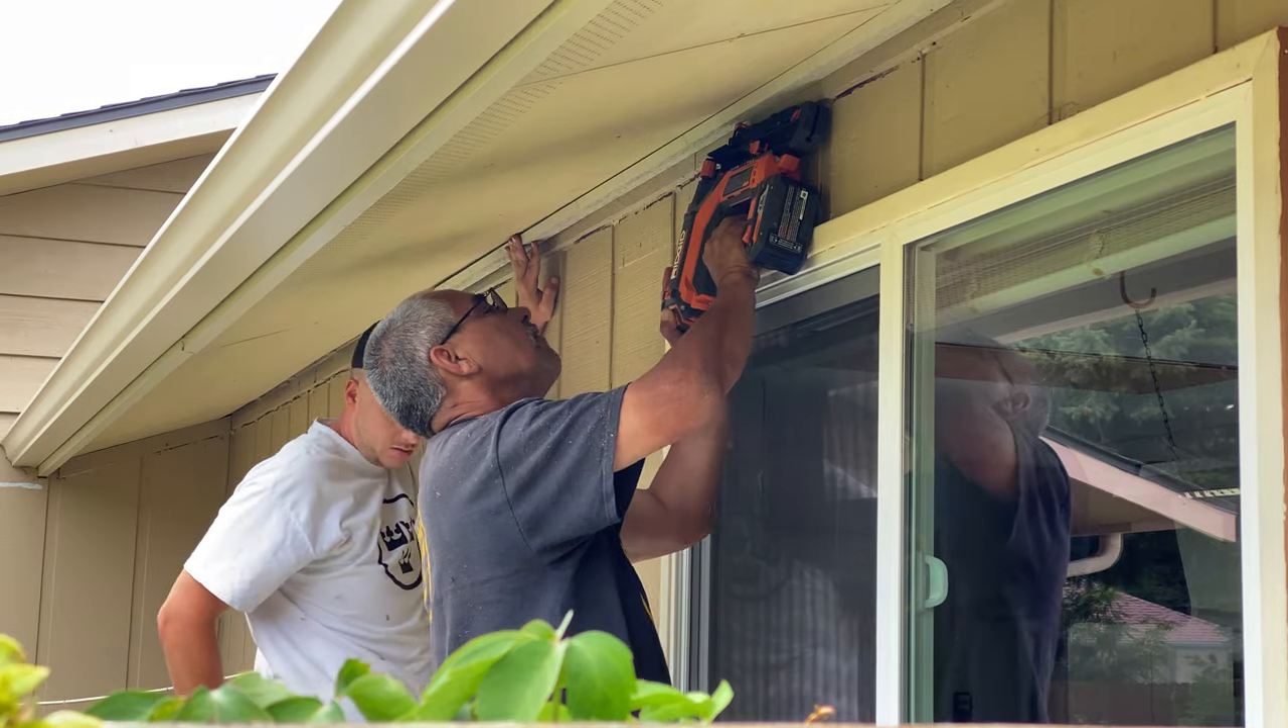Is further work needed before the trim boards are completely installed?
Yes.